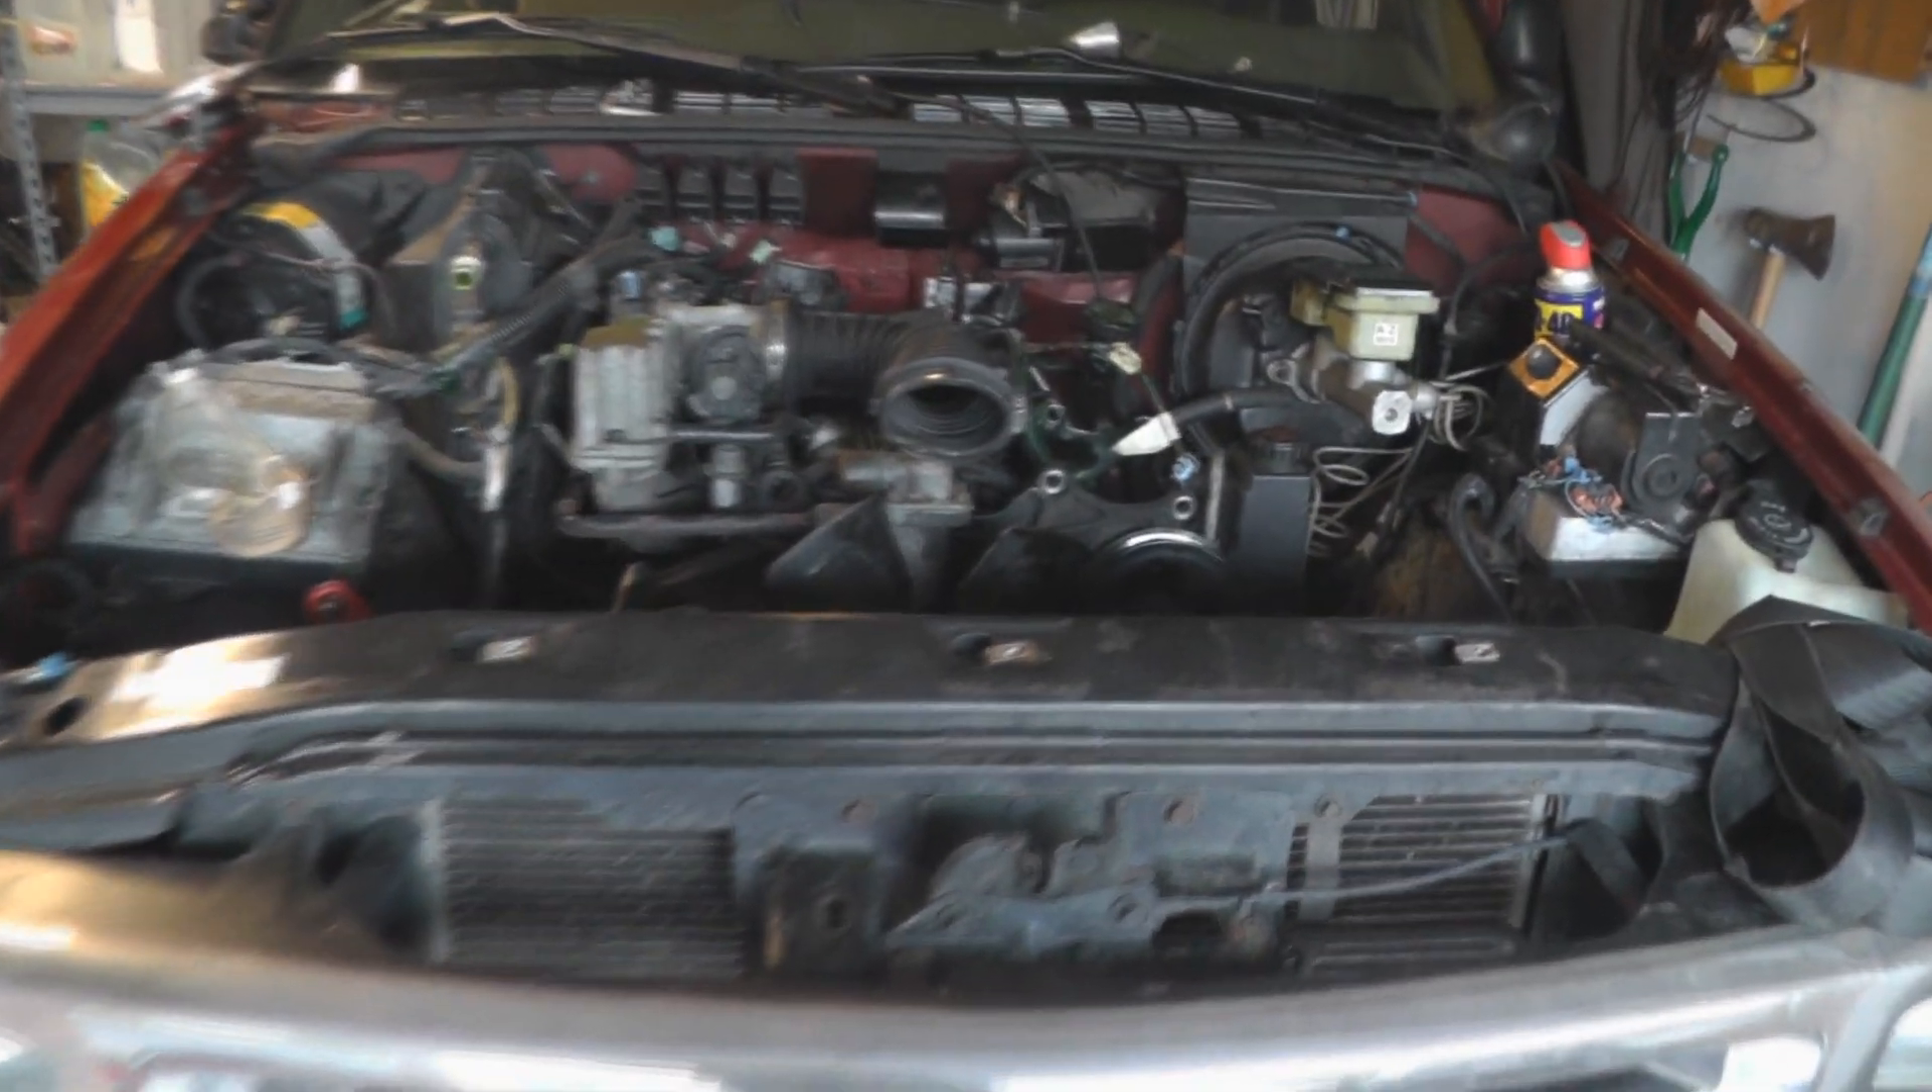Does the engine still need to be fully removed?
Yes.